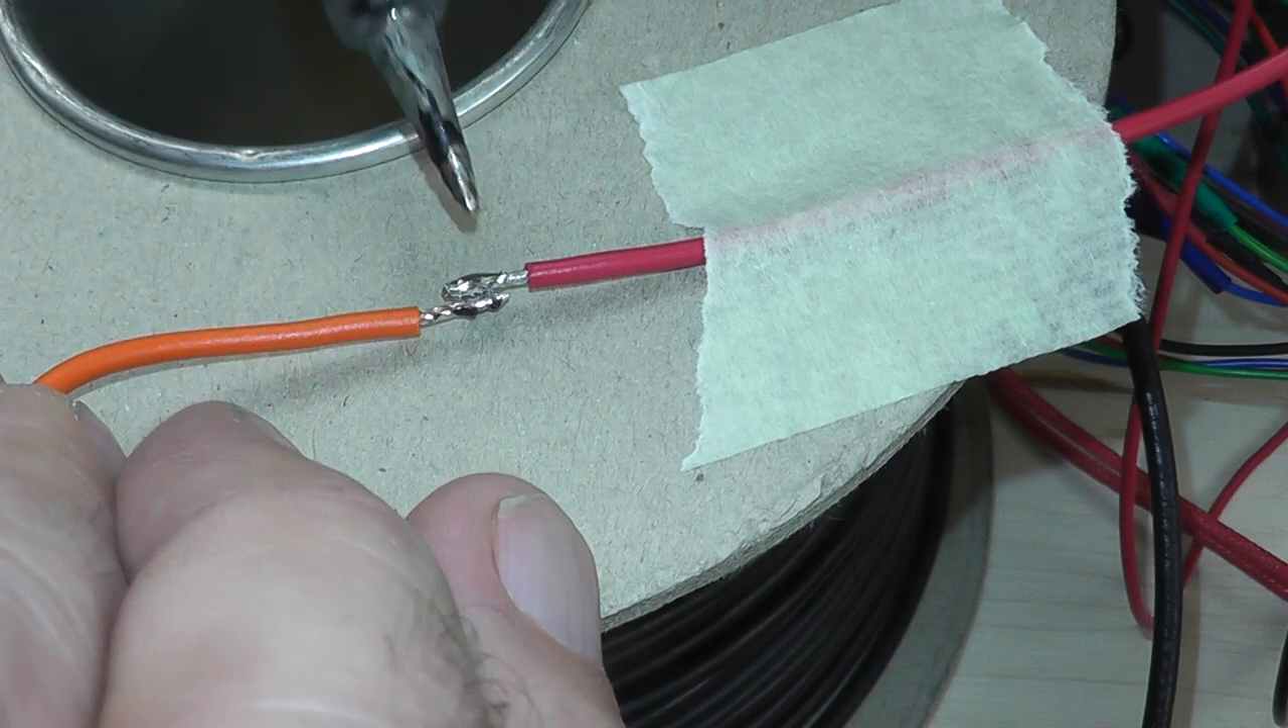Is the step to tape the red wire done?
Yes.